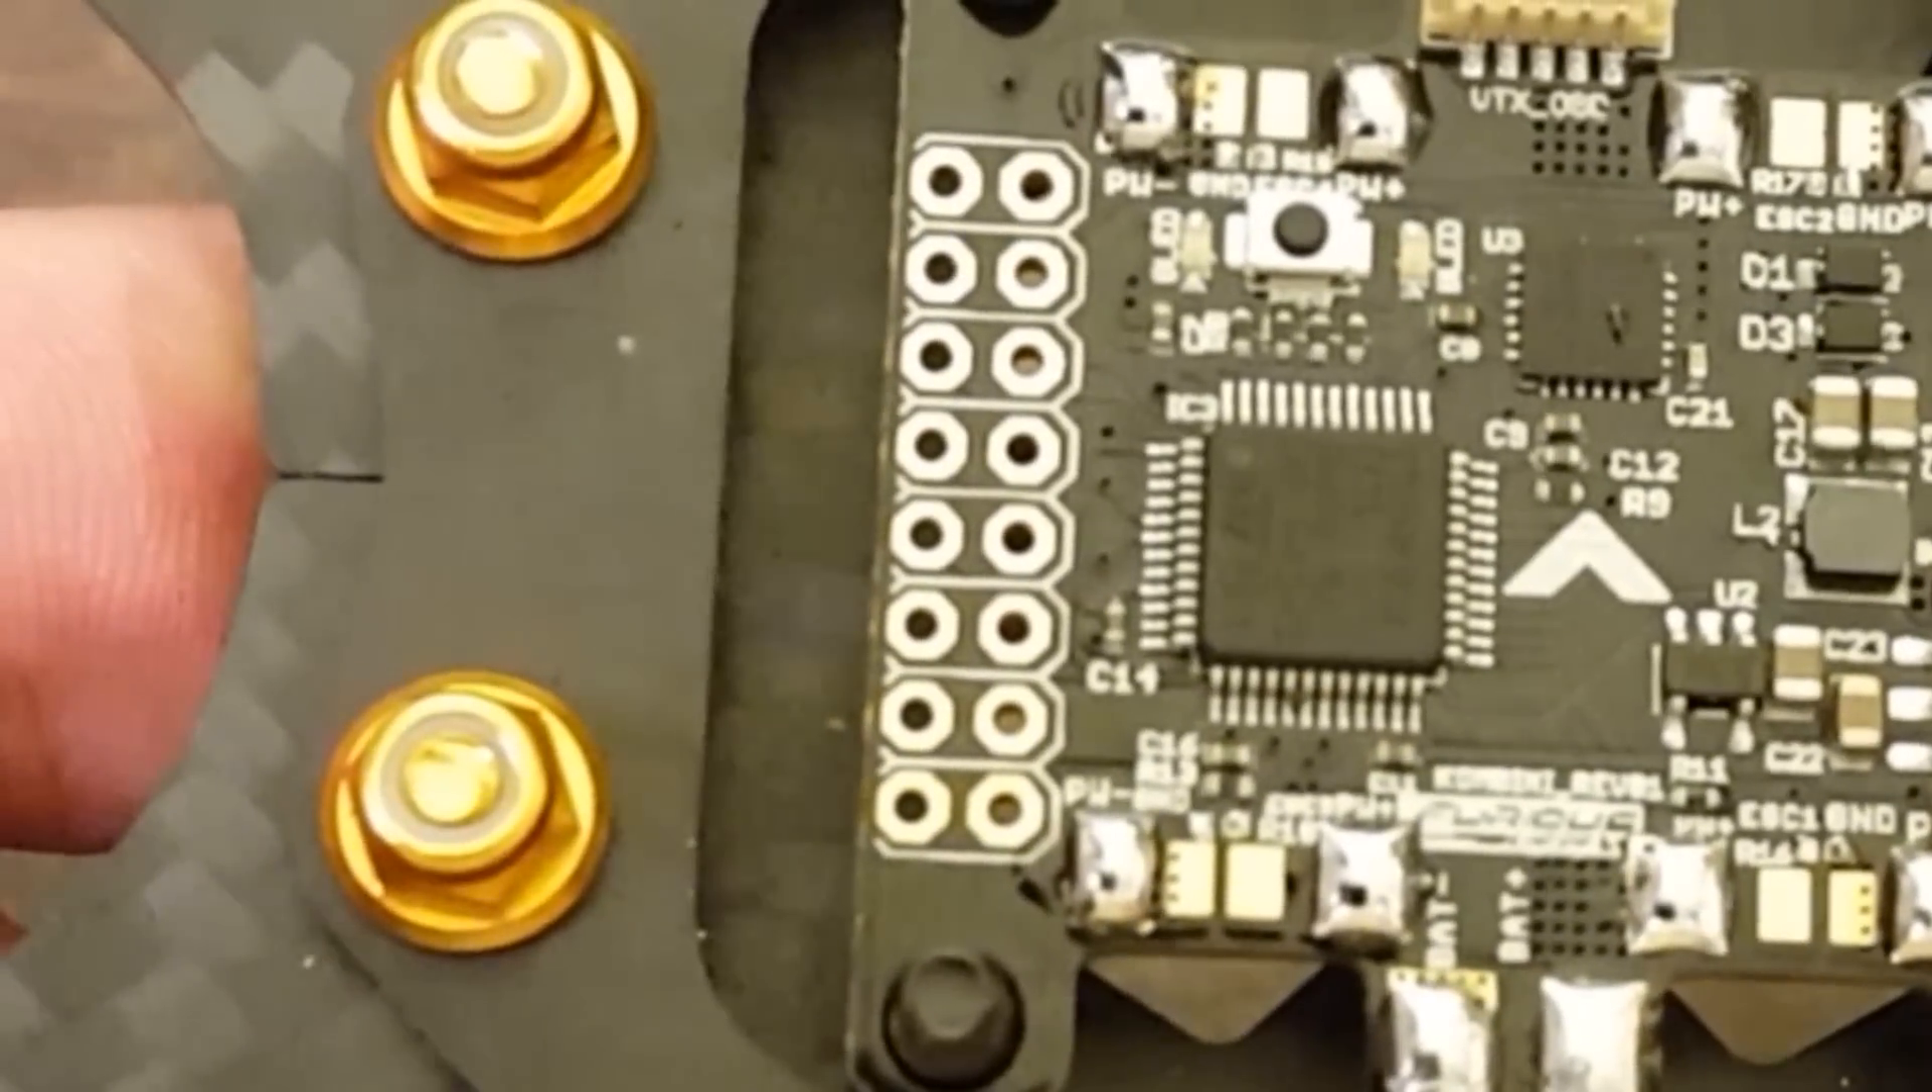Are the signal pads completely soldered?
No.